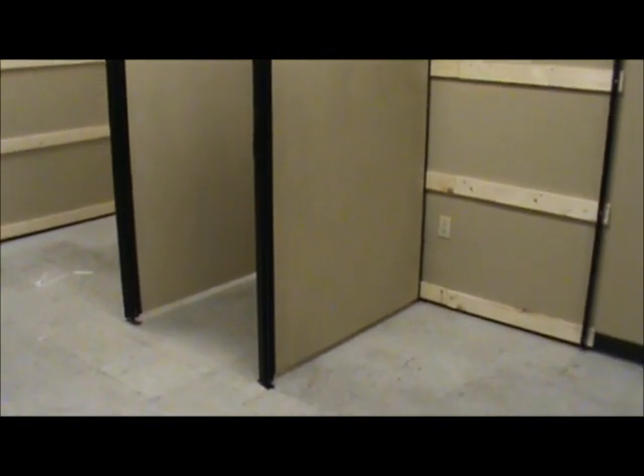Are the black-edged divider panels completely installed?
Yes.